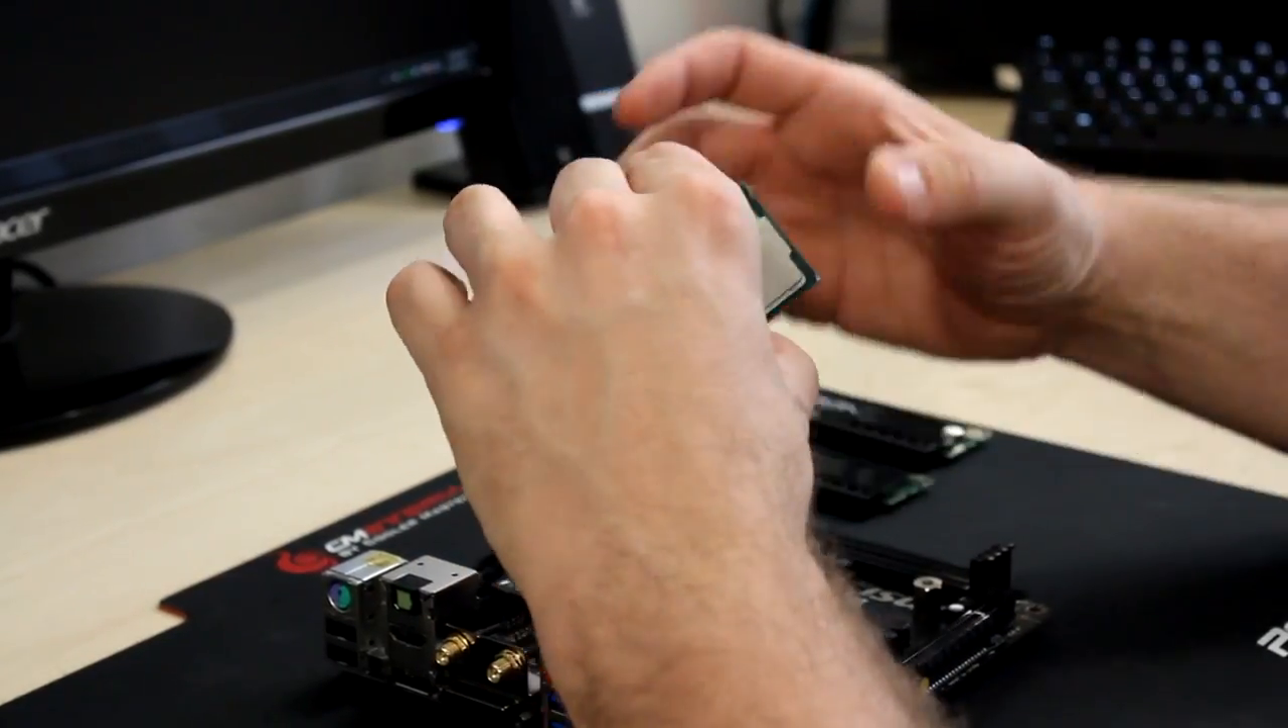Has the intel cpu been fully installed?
No.